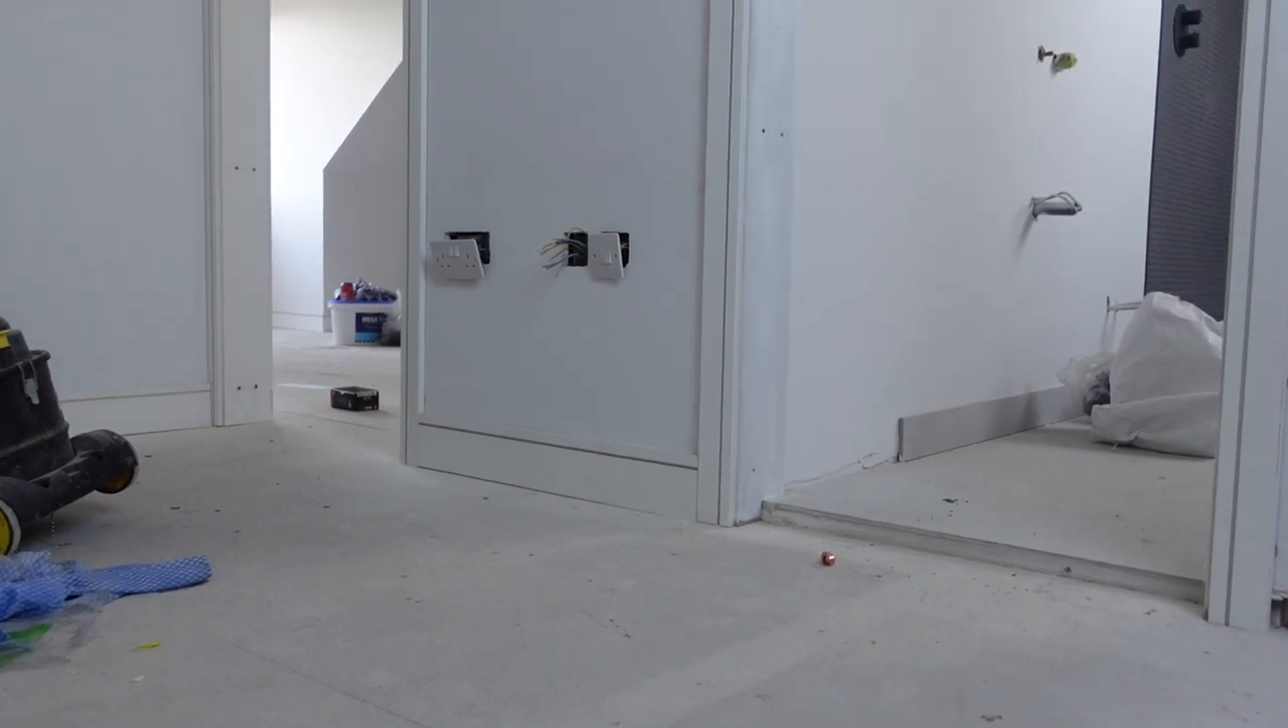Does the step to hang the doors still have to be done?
Yes.